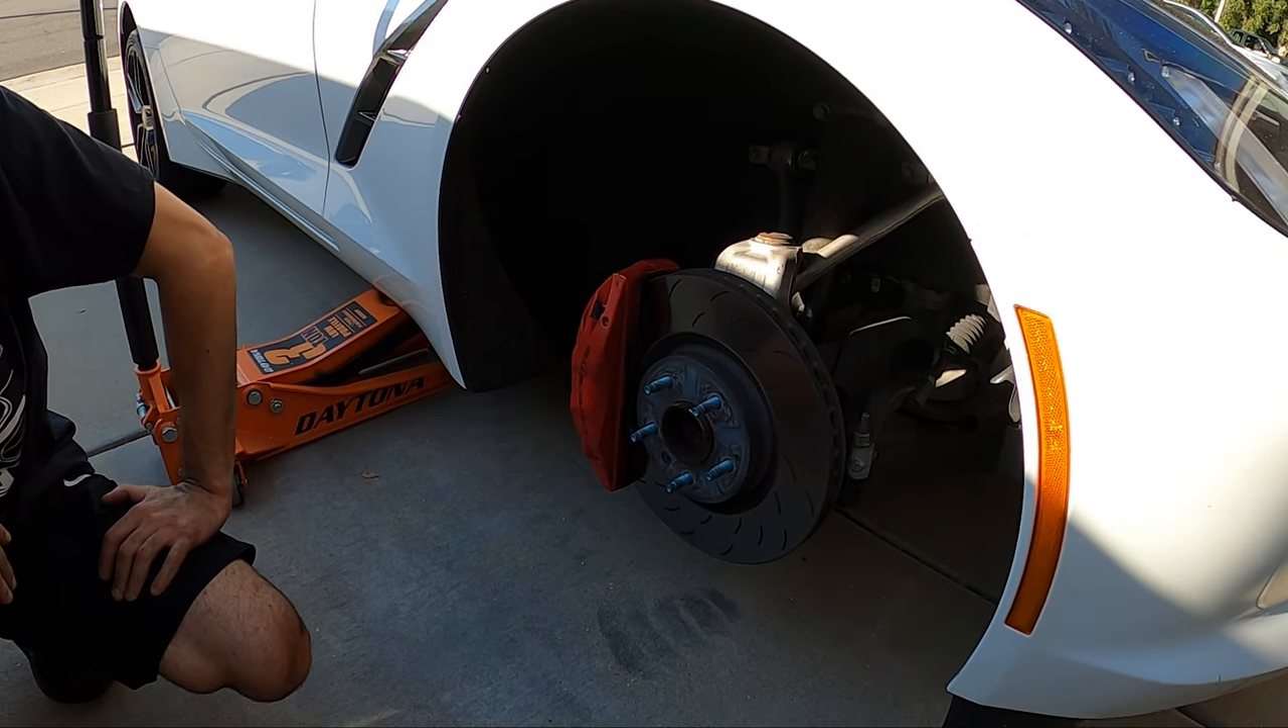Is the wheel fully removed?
Yes.